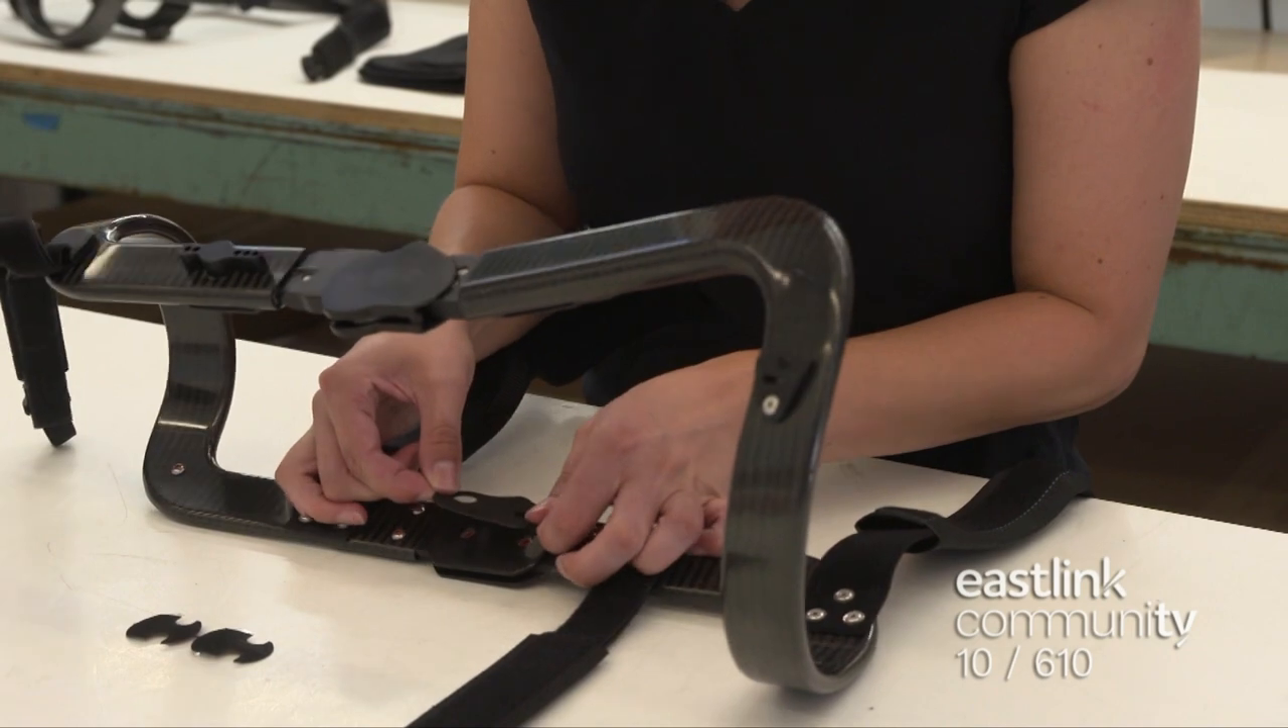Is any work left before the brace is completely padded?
Yes.